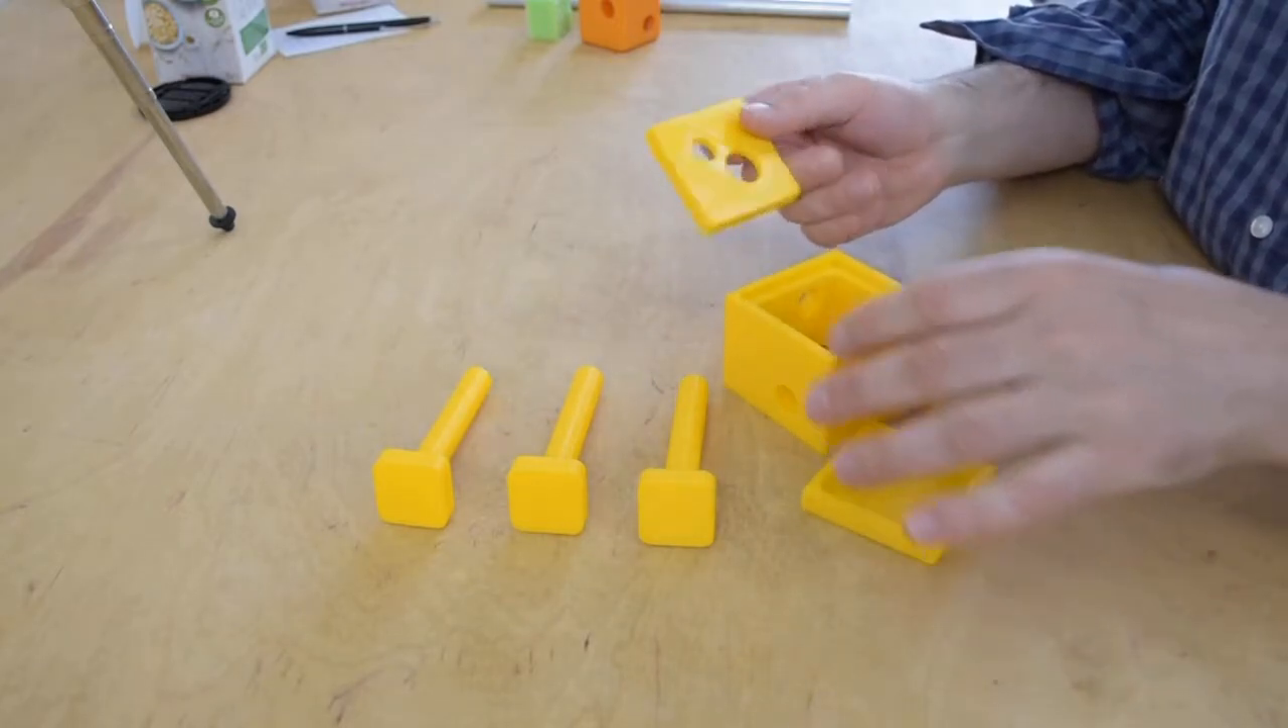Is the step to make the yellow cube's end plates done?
Yes.